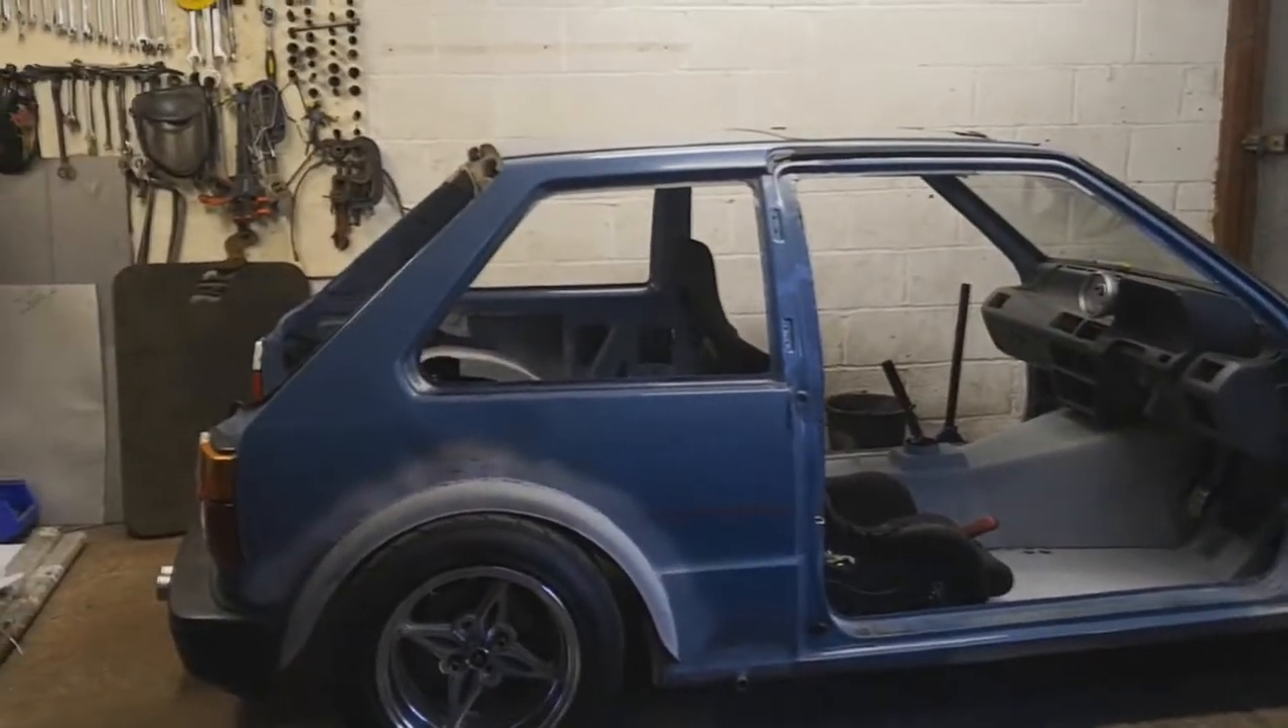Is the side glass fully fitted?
No.